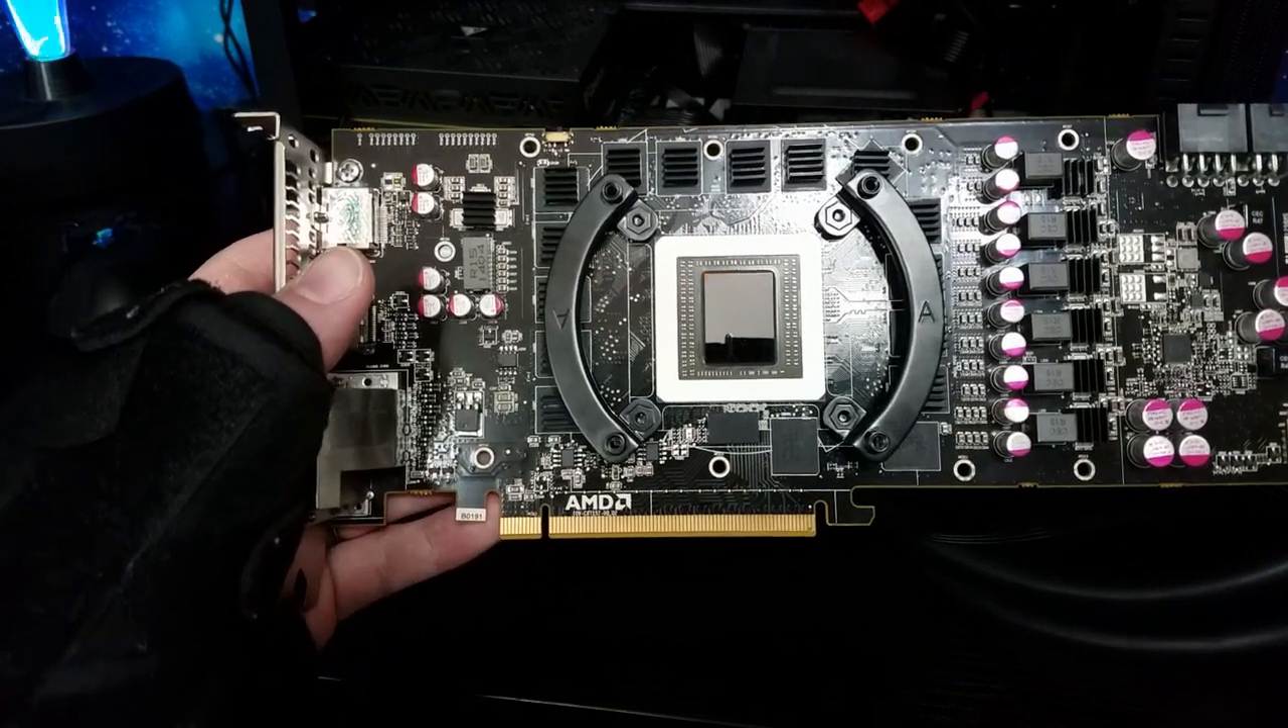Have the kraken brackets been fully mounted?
Yes.